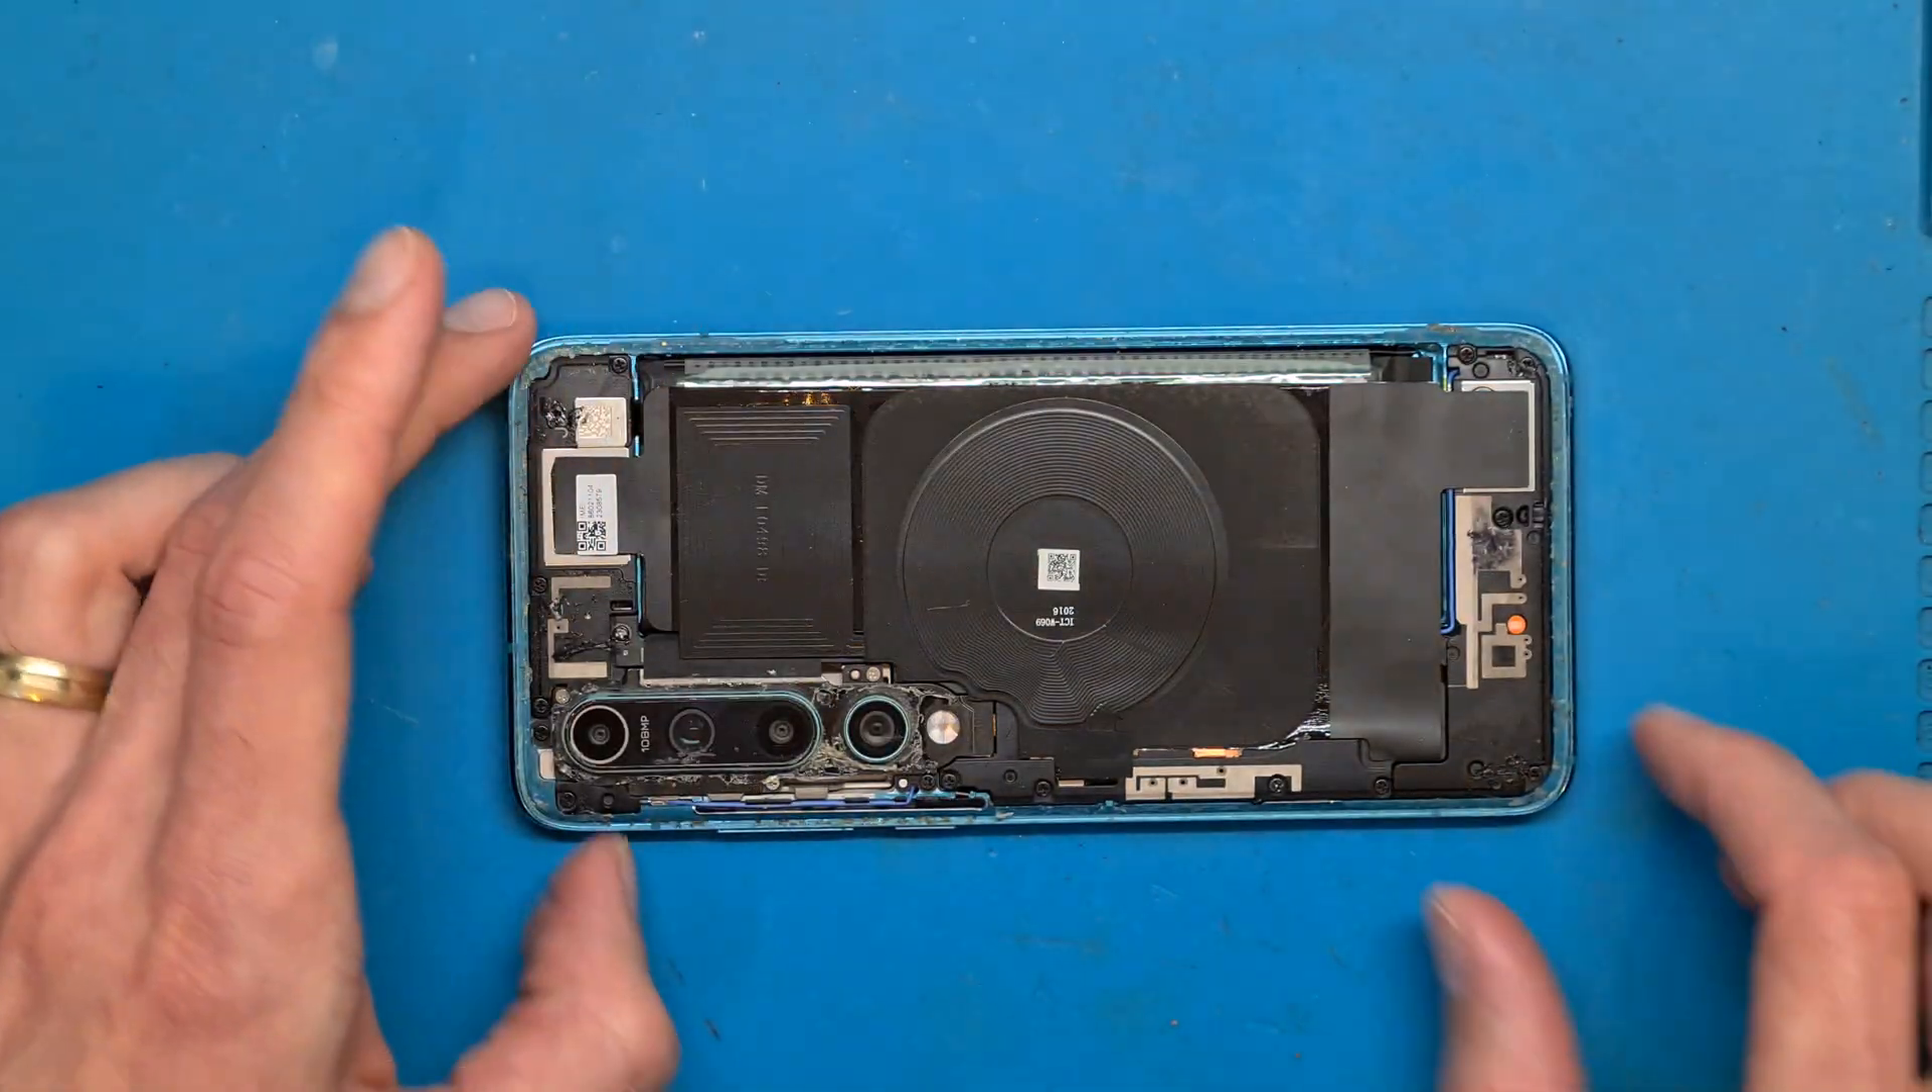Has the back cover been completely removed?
Yes.